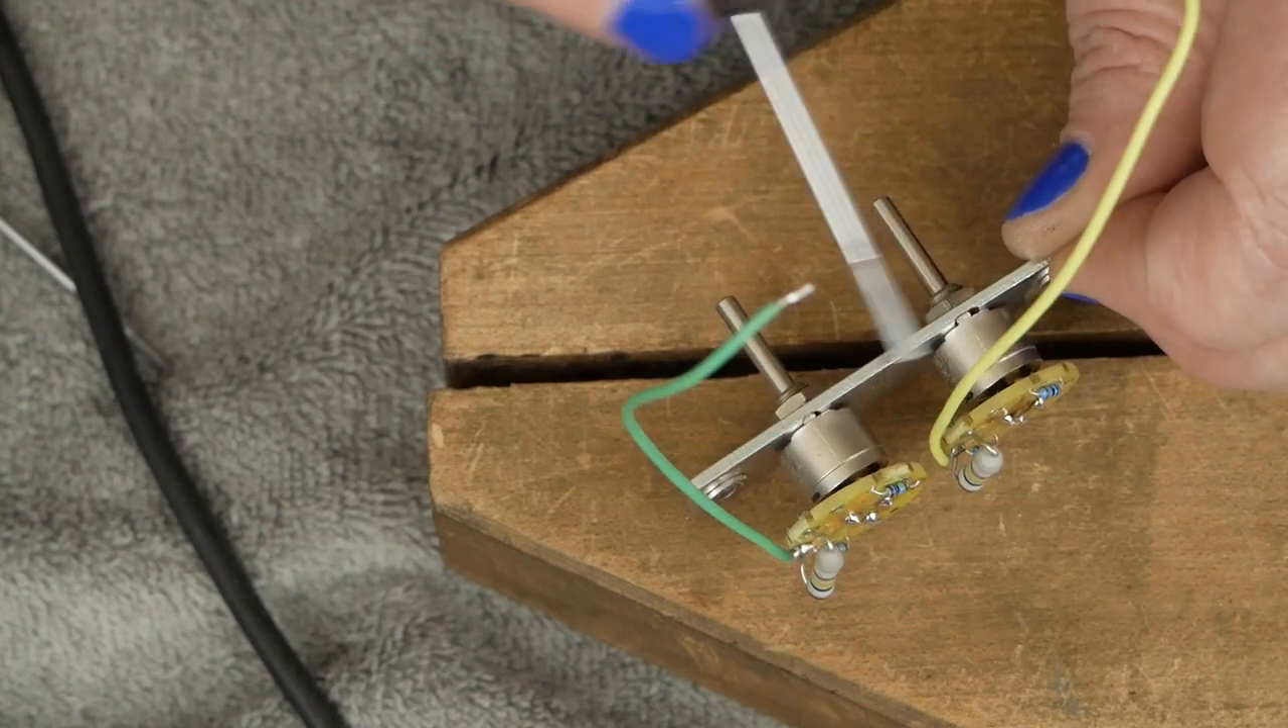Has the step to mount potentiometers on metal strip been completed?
Yes.